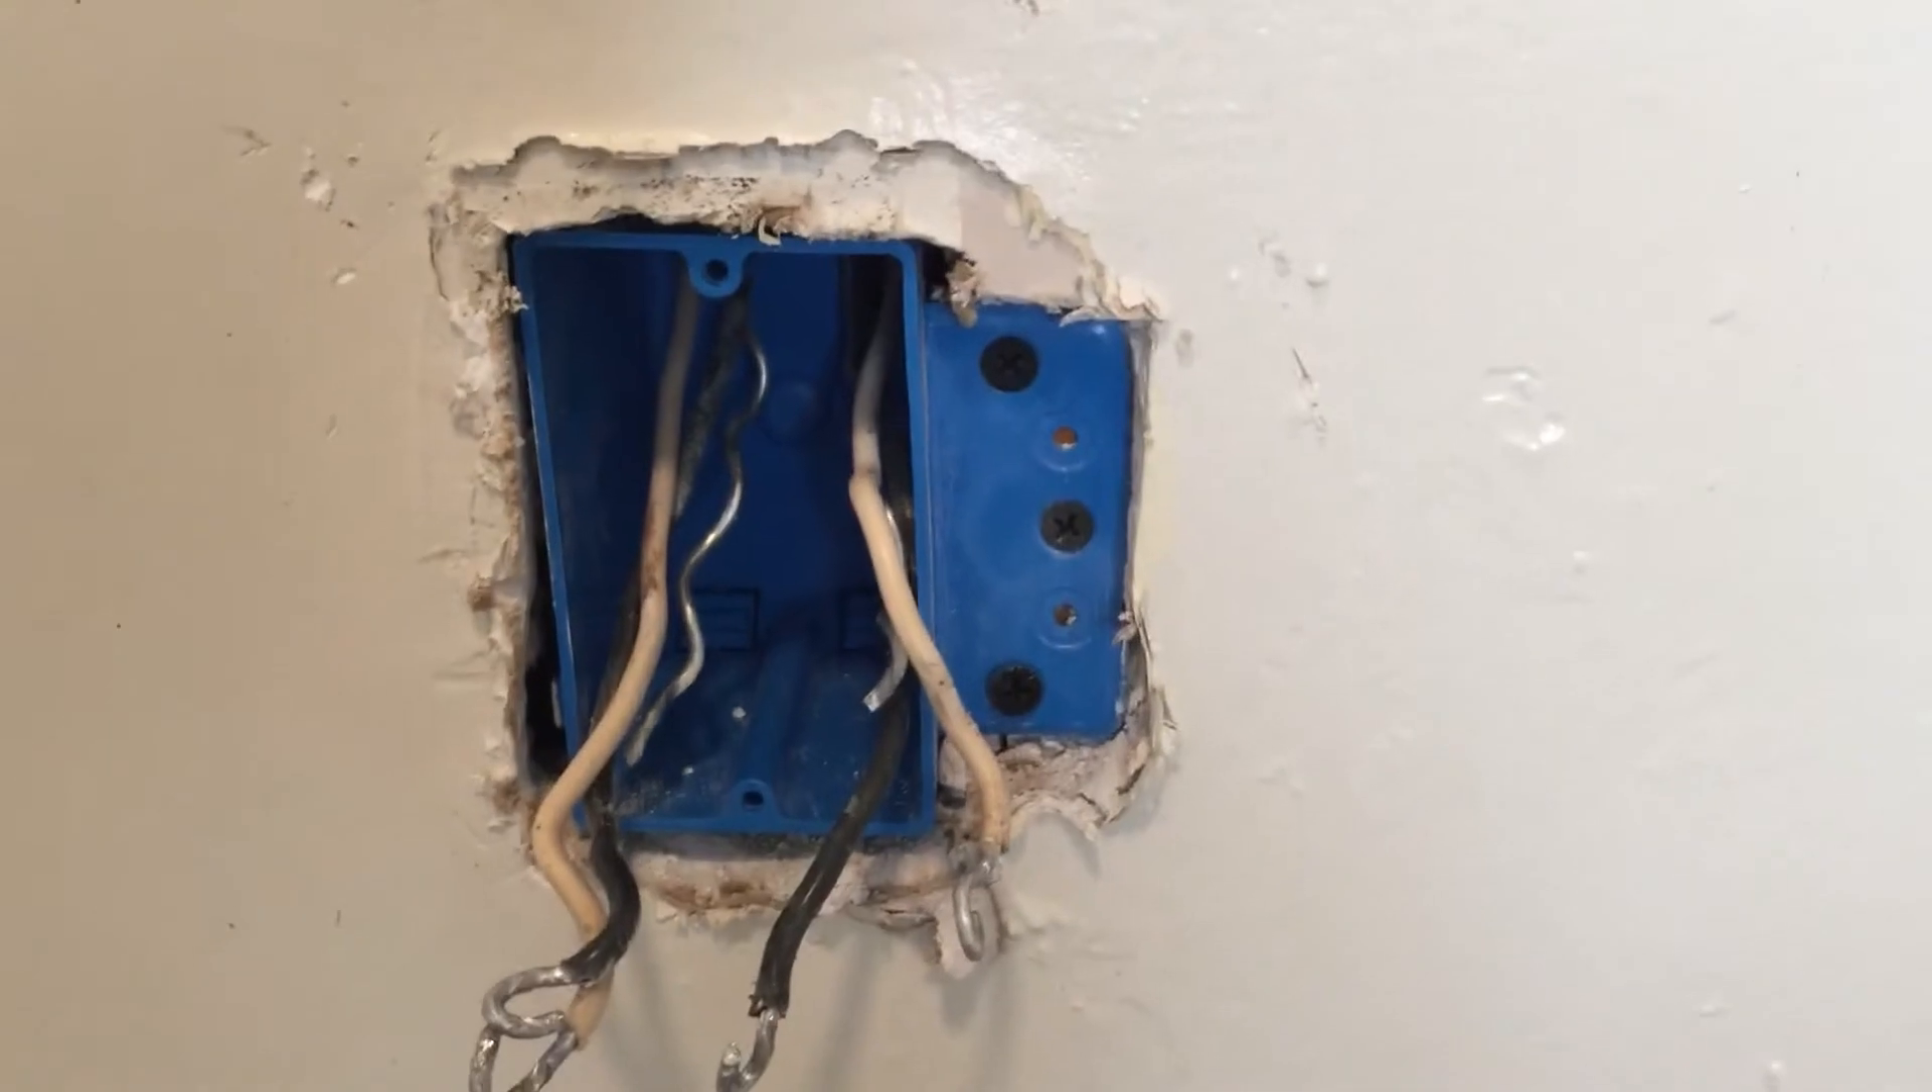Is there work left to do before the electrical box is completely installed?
No.